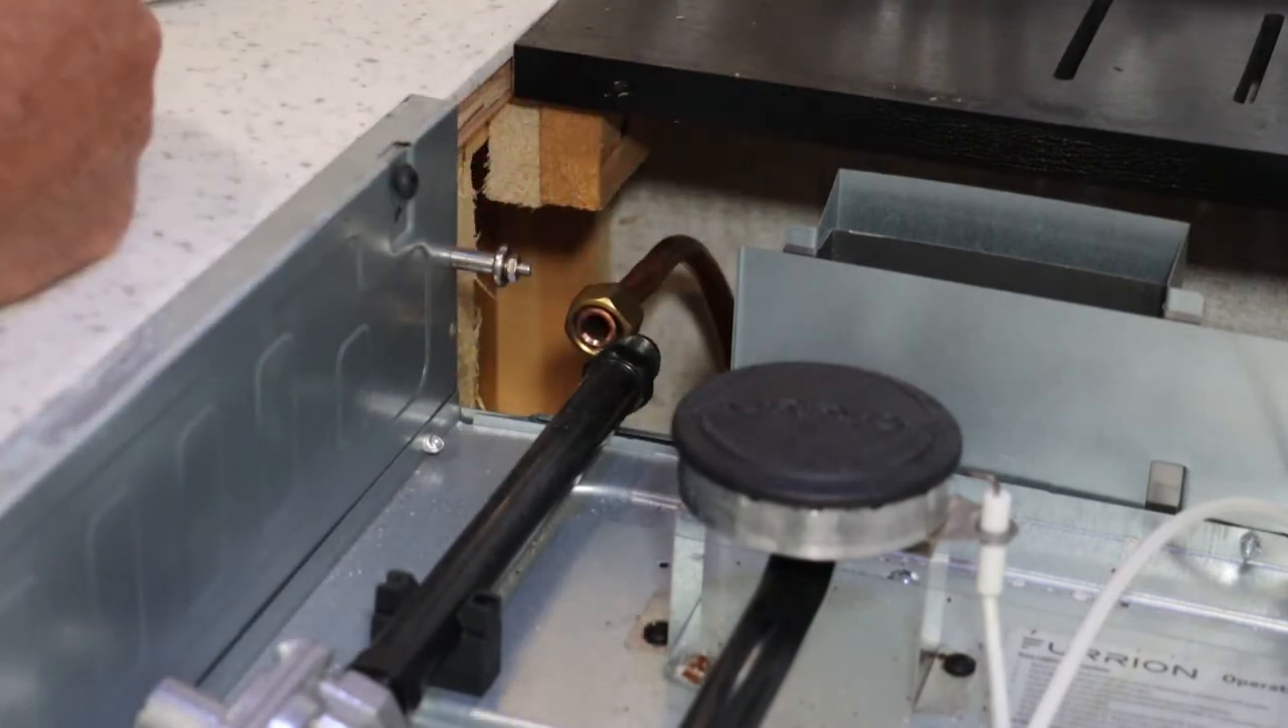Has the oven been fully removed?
No.